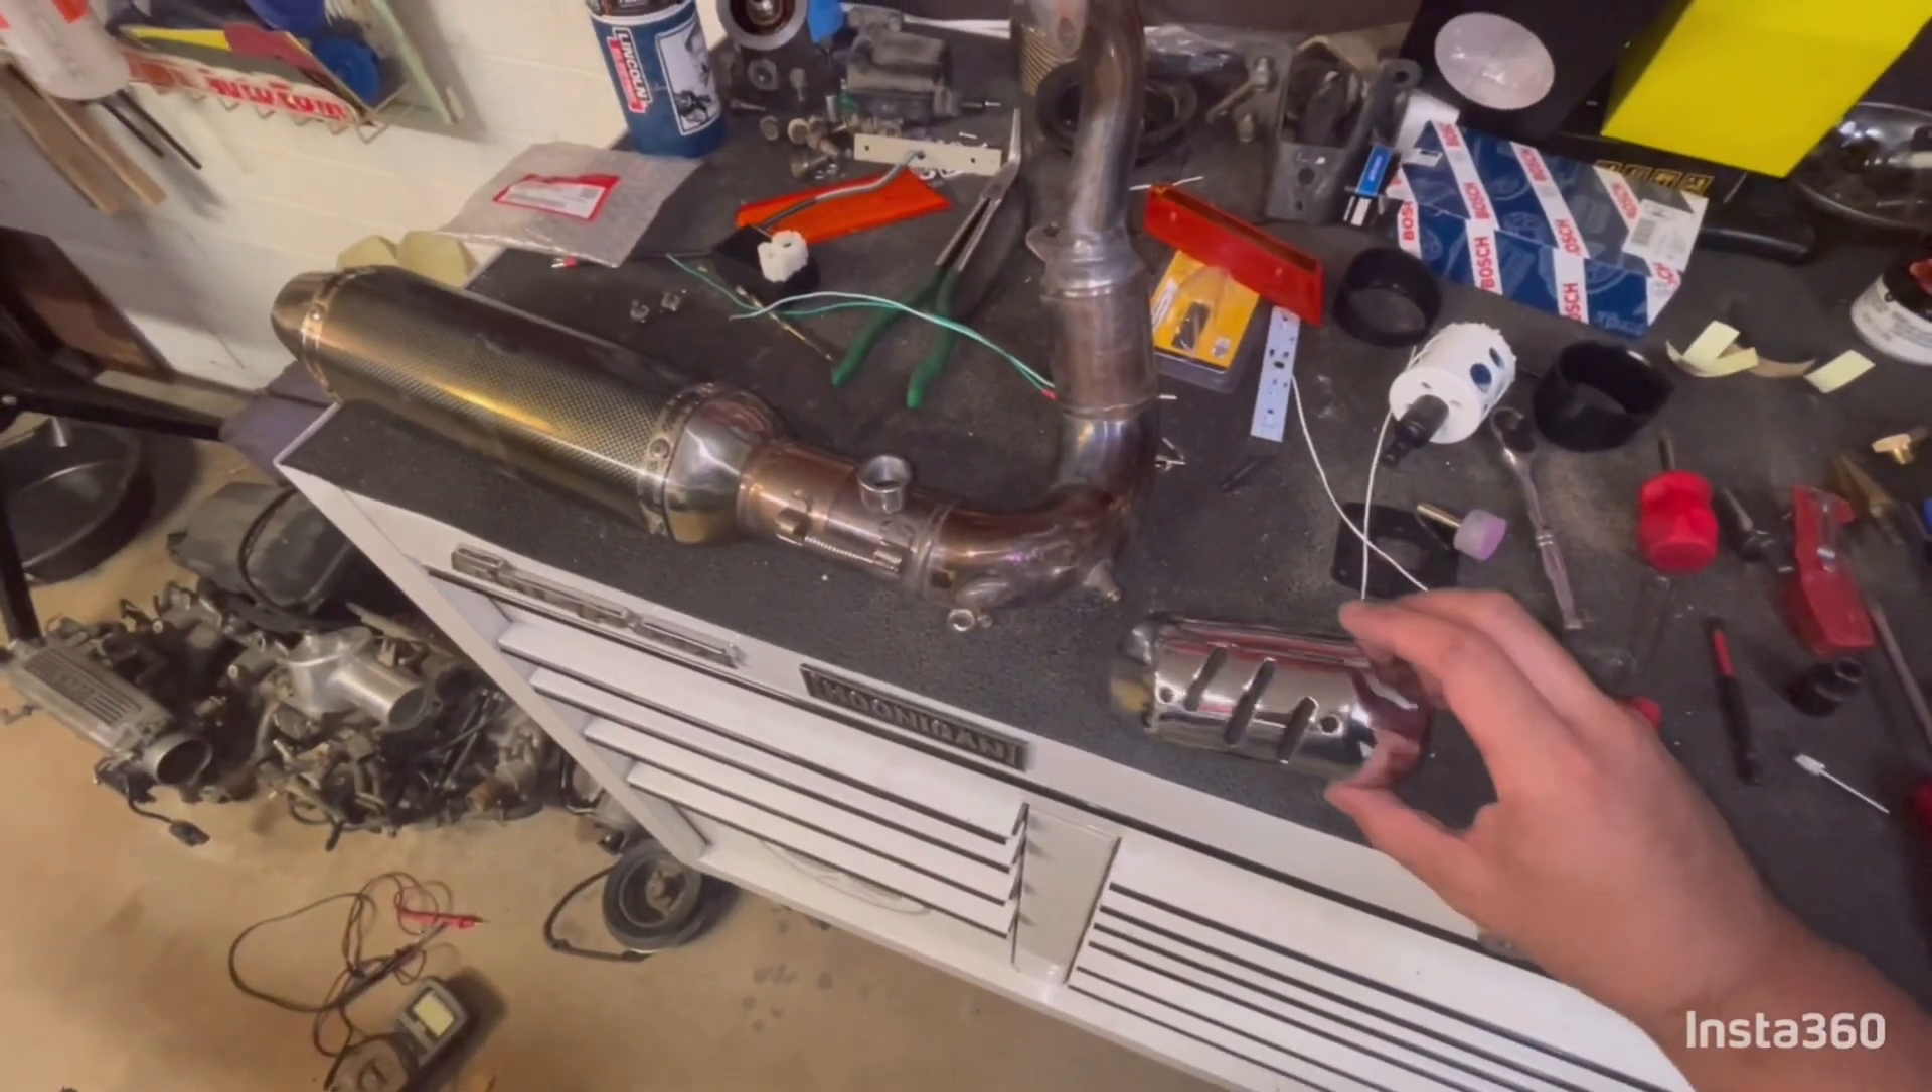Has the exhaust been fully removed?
Yes.